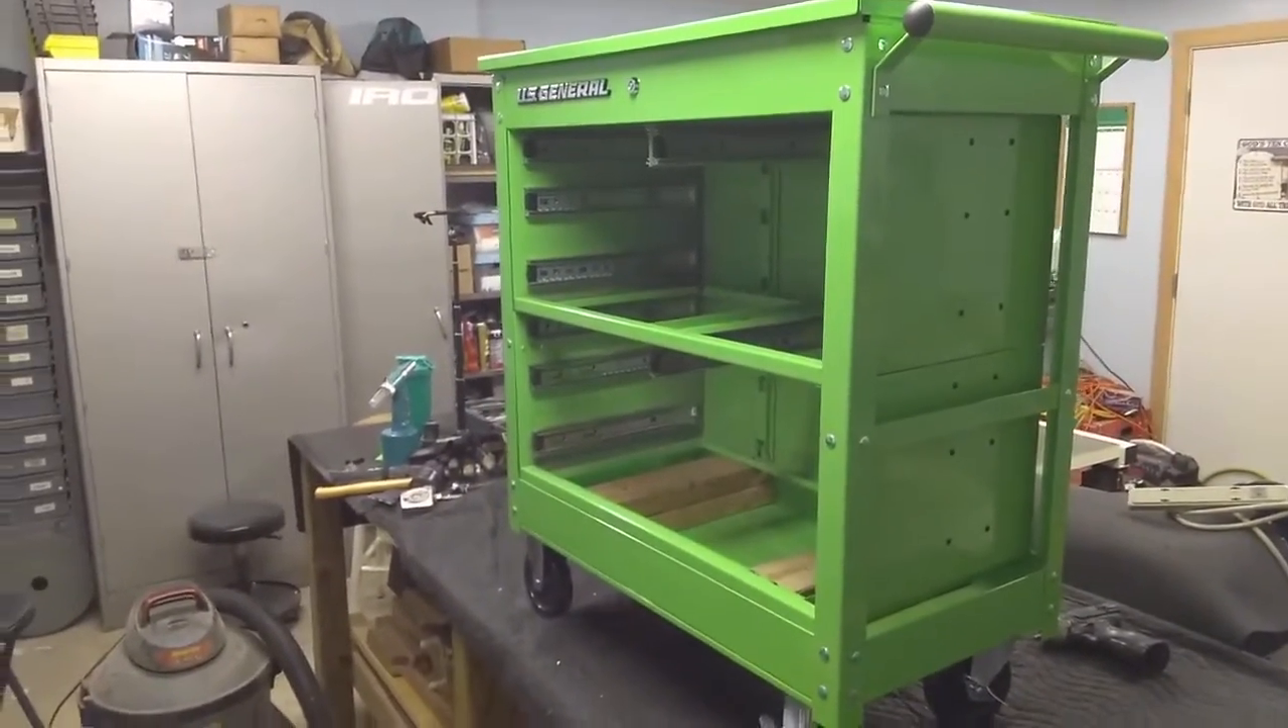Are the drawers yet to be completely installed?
Yes.